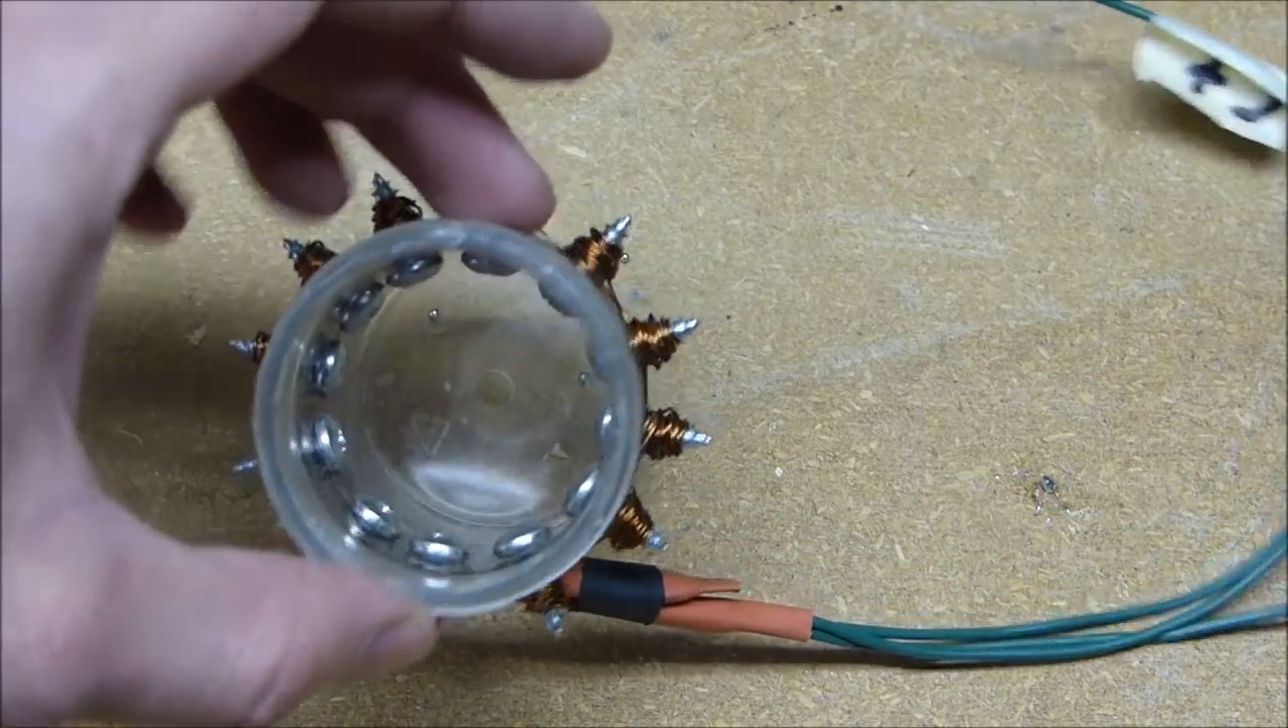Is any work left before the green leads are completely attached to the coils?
No.